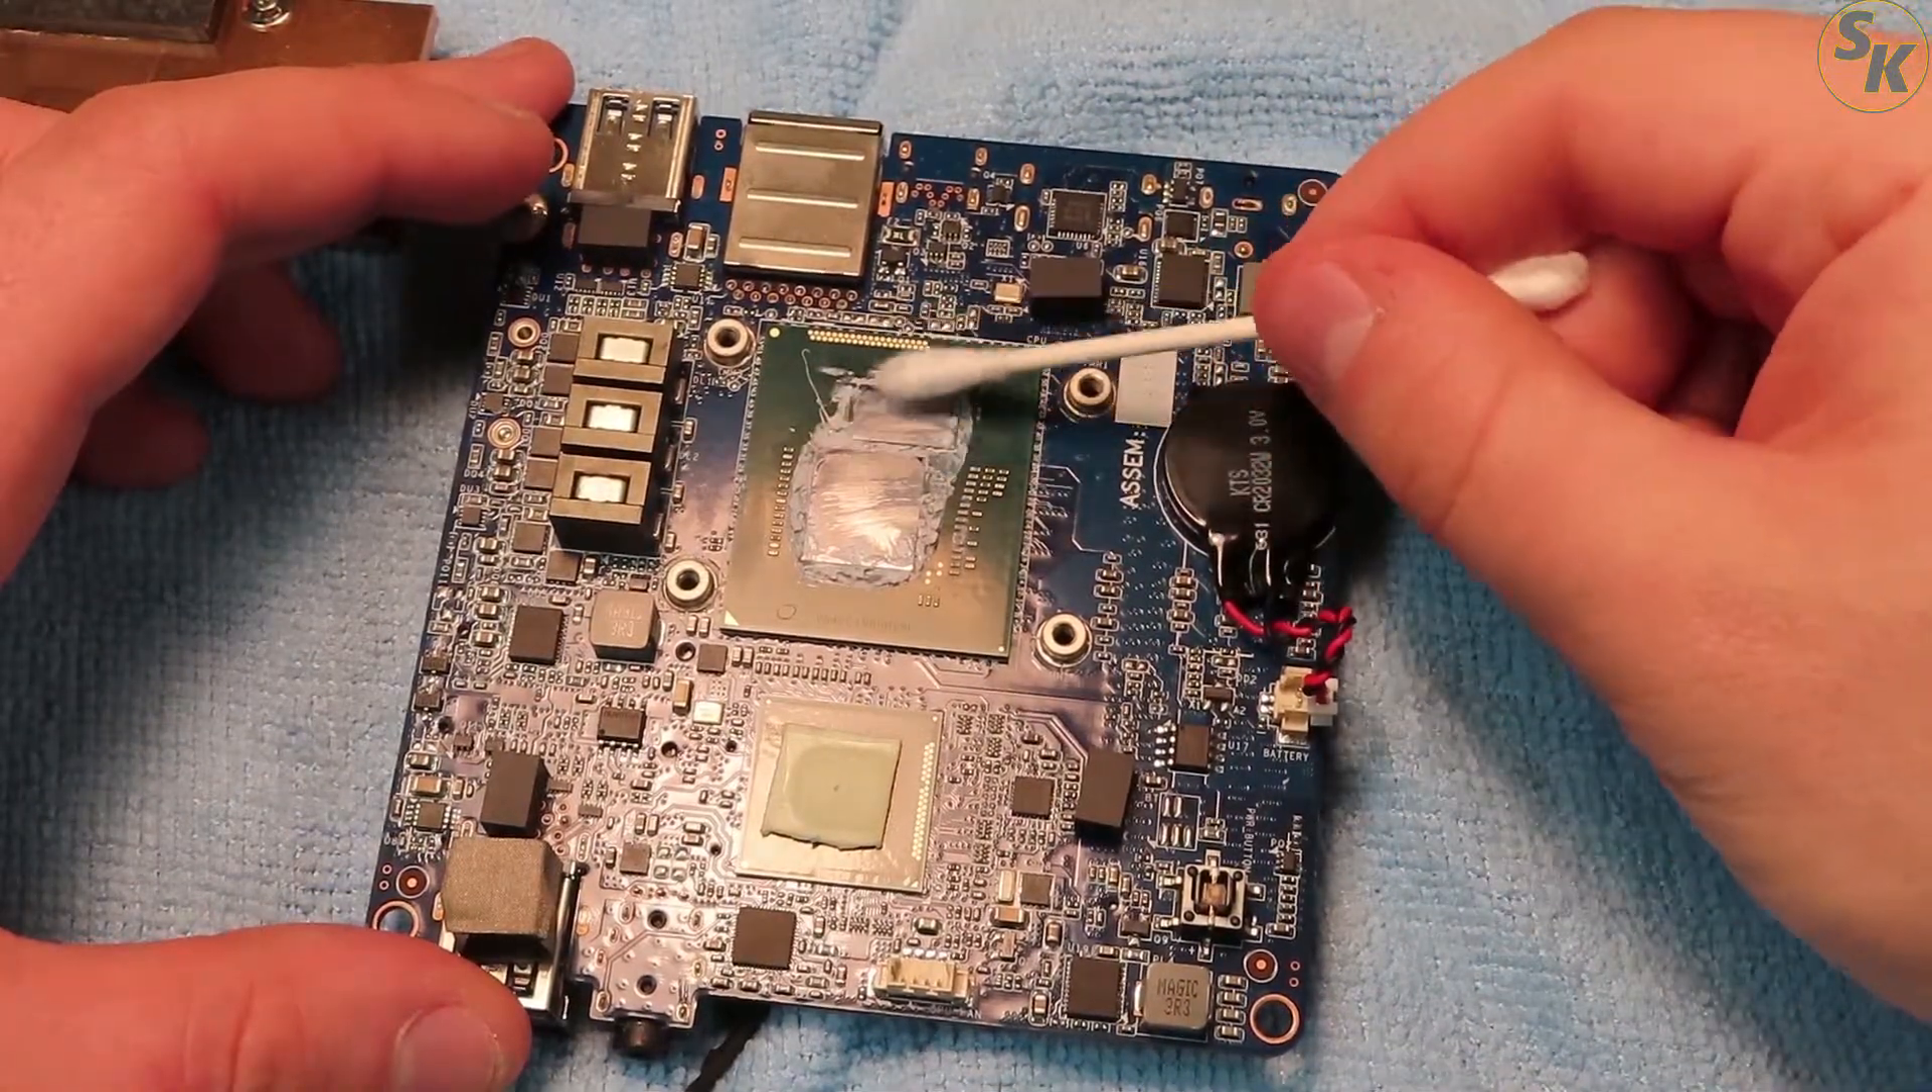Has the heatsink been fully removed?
Yes.